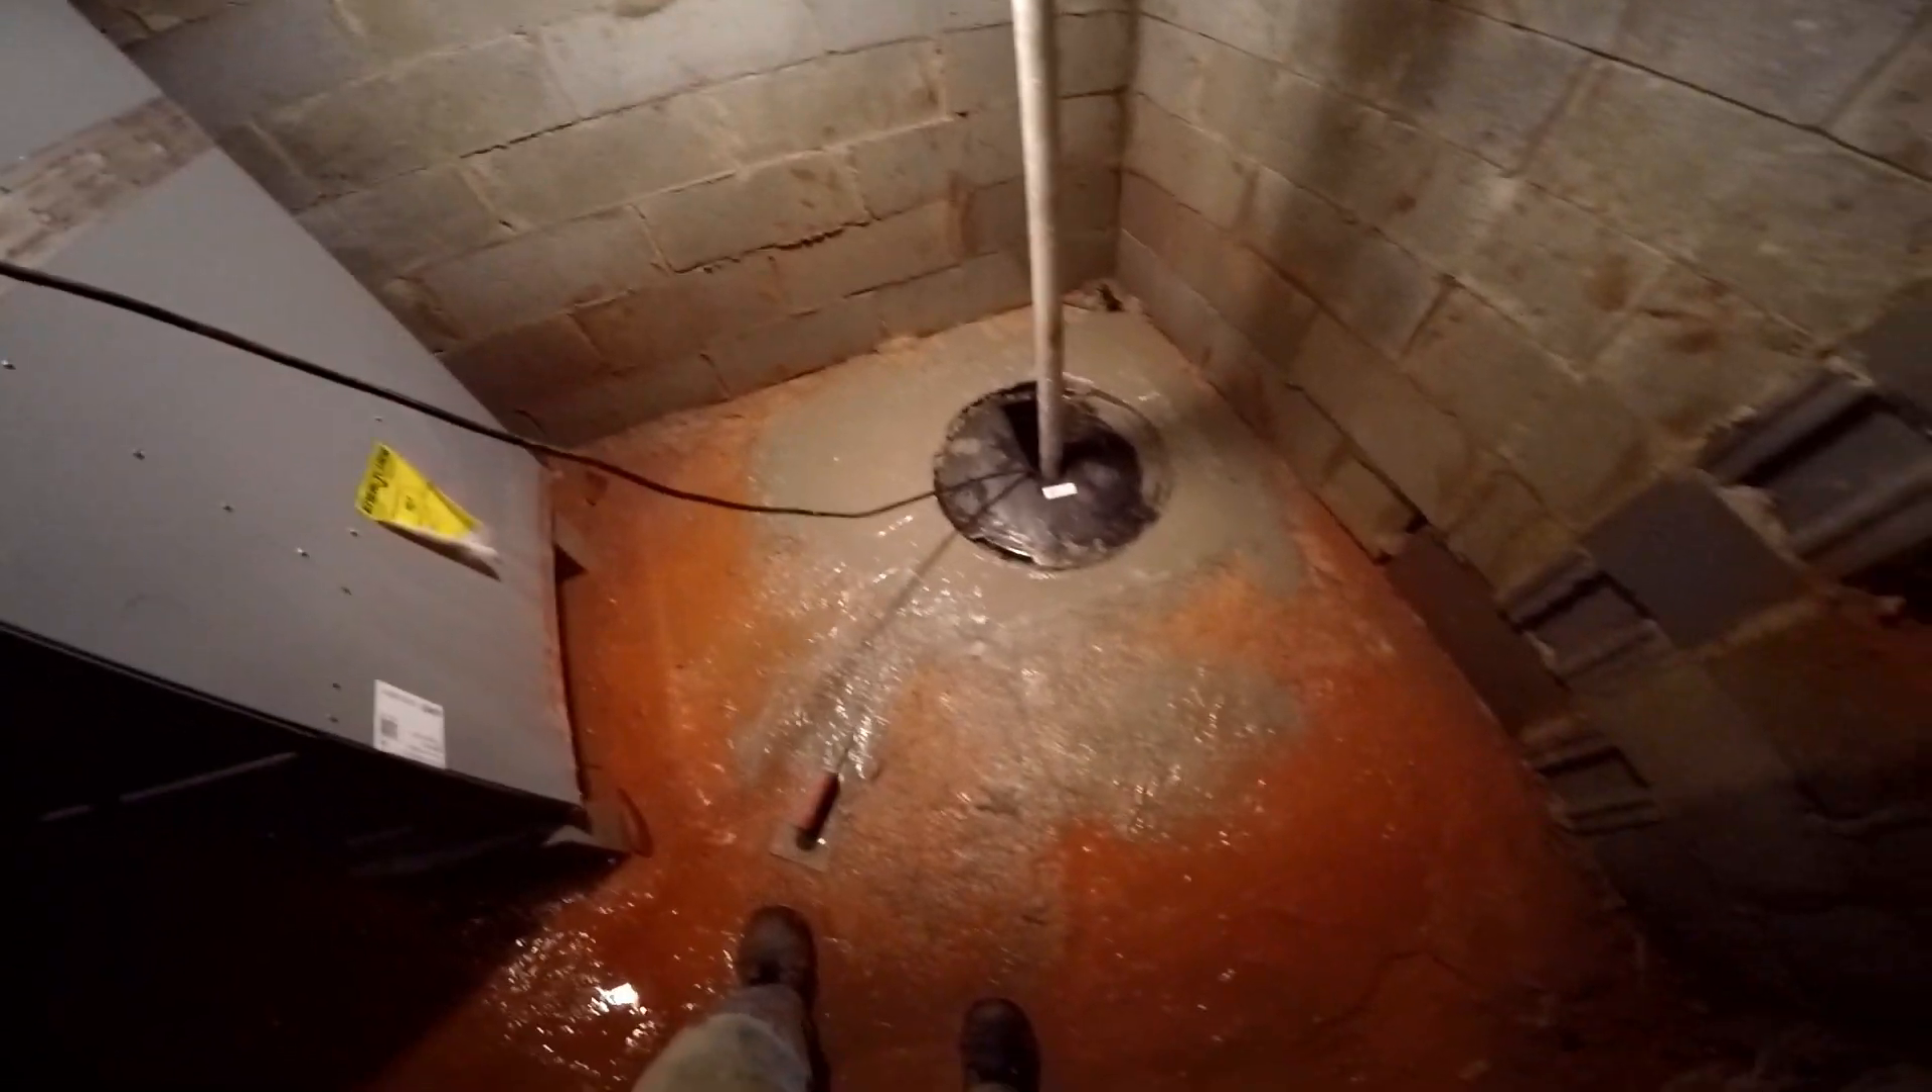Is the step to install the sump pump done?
Yes.